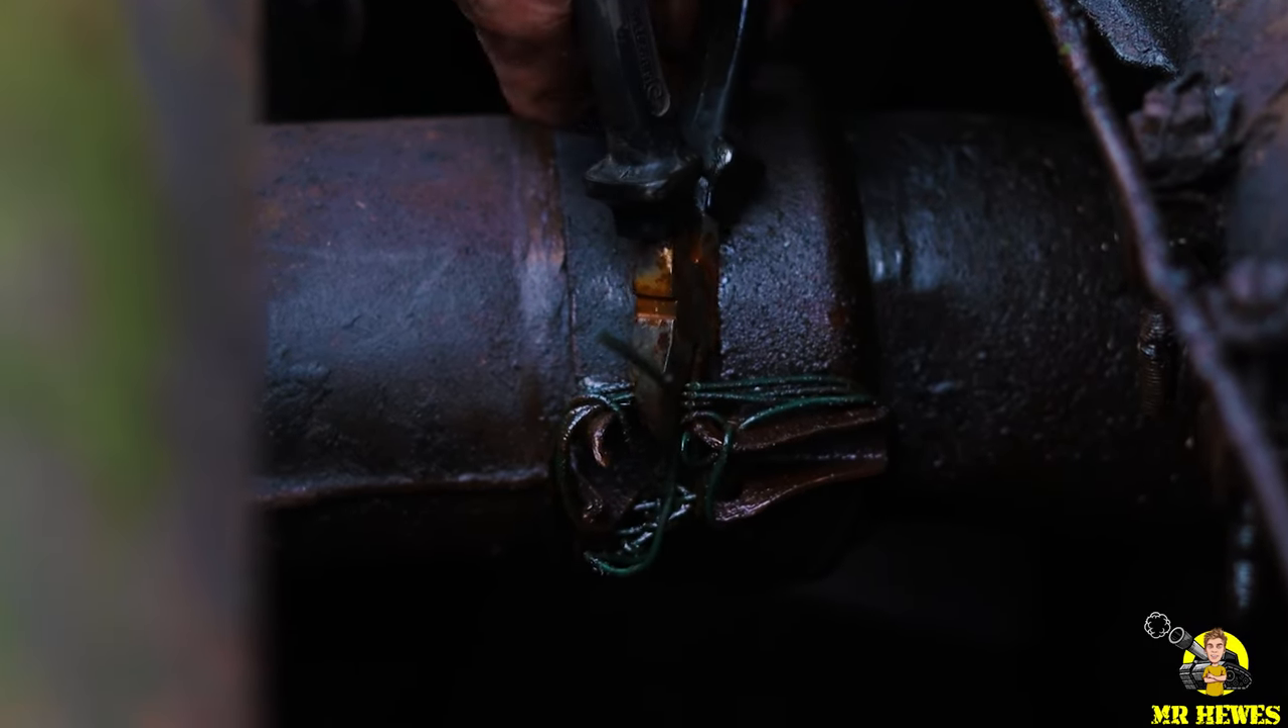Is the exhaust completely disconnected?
No.